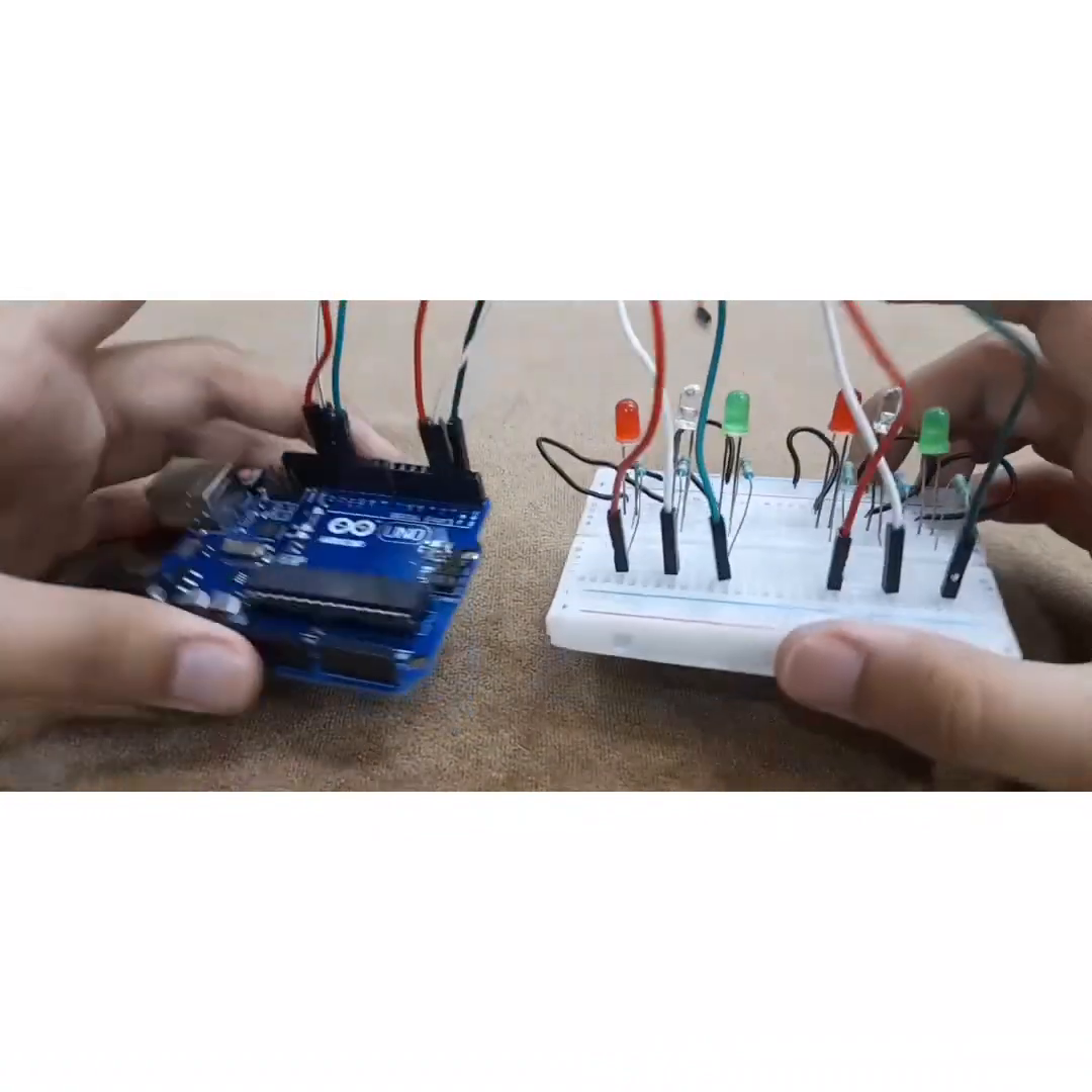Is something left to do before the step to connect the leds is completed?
No.